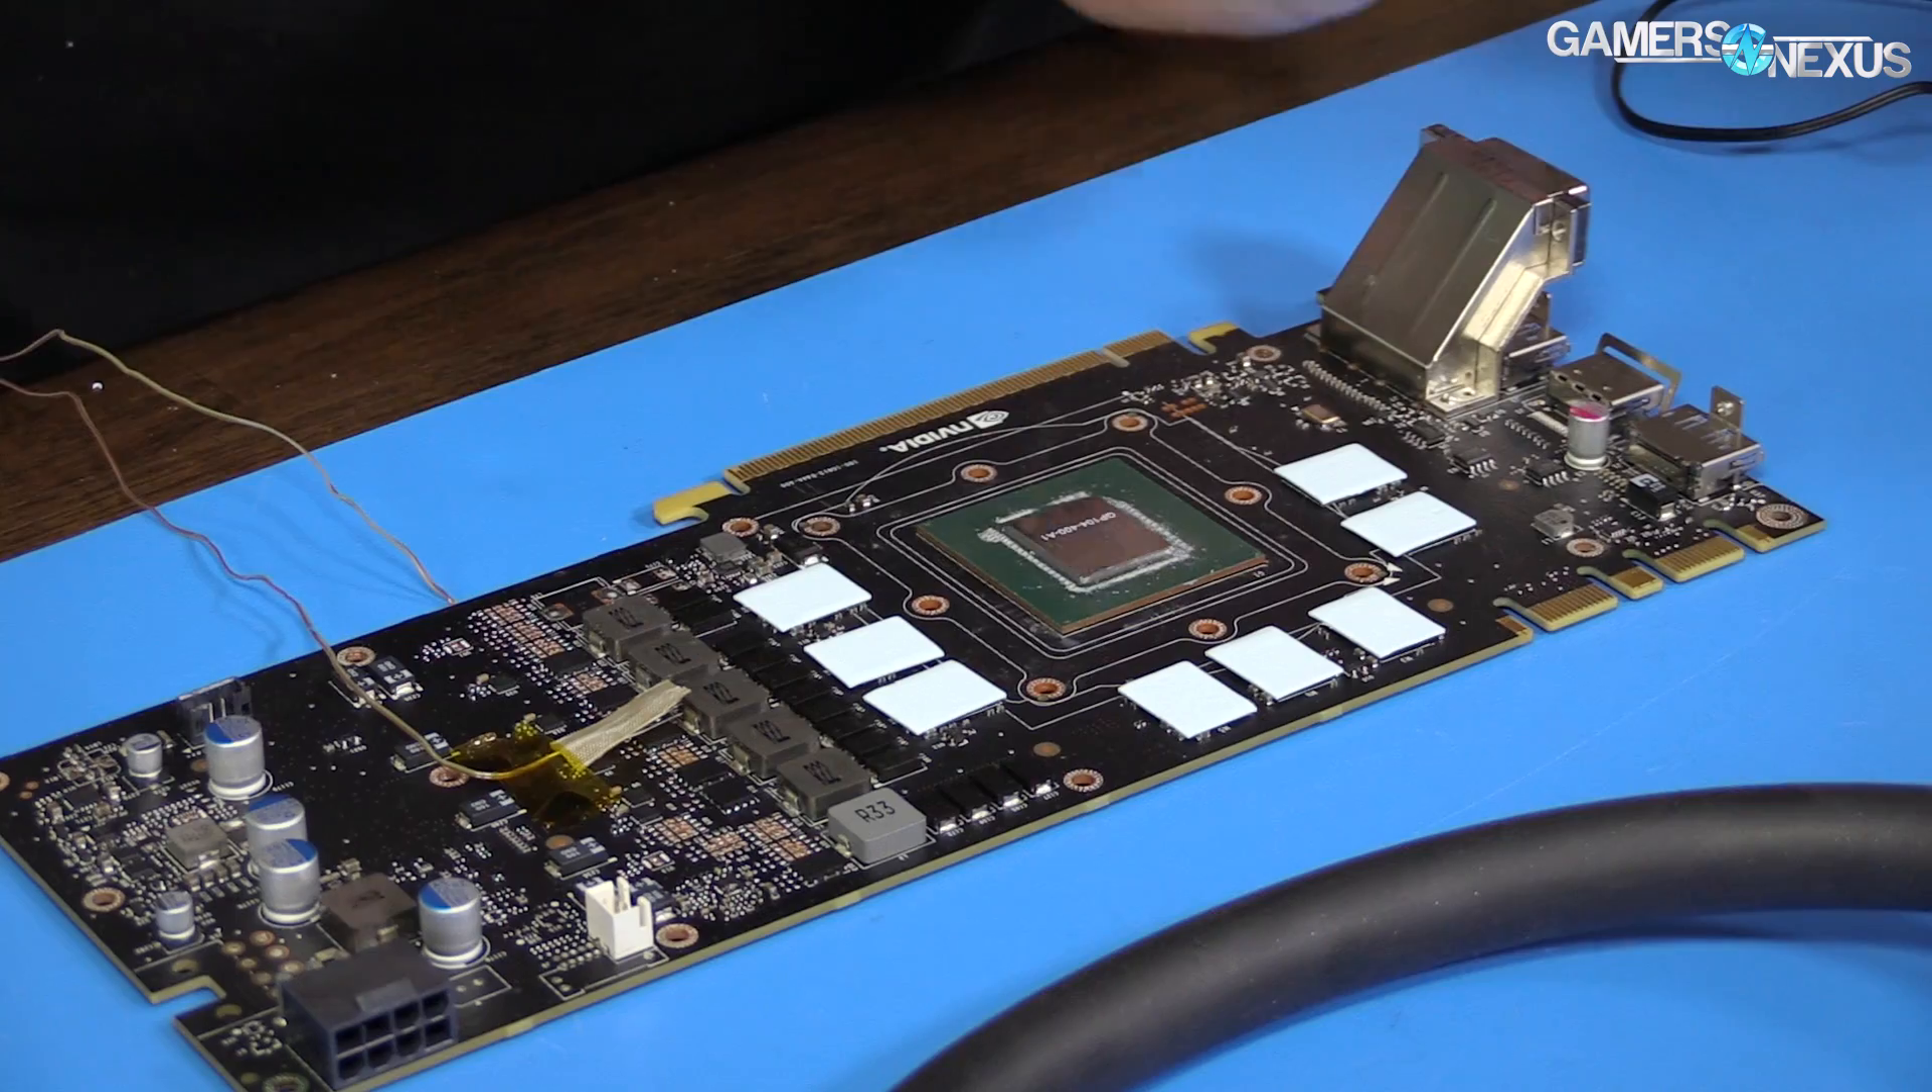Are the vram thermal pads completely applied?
Yes.